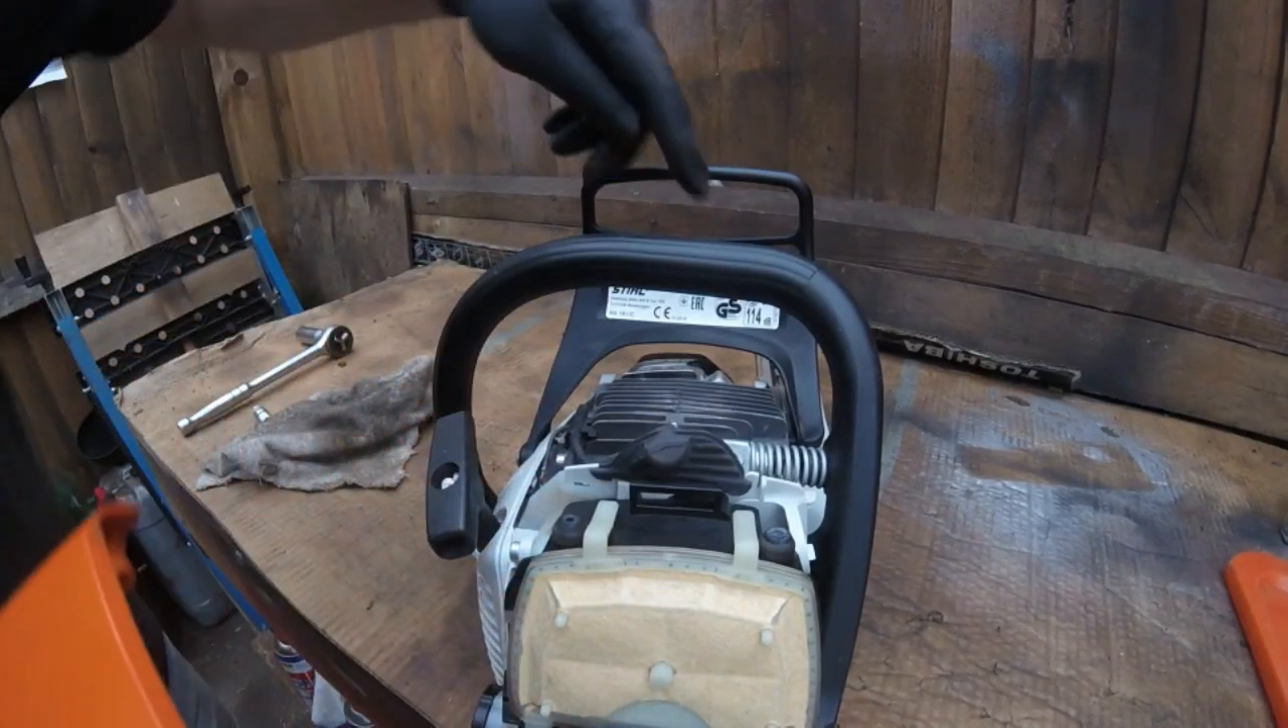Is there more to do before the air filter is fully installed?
No.